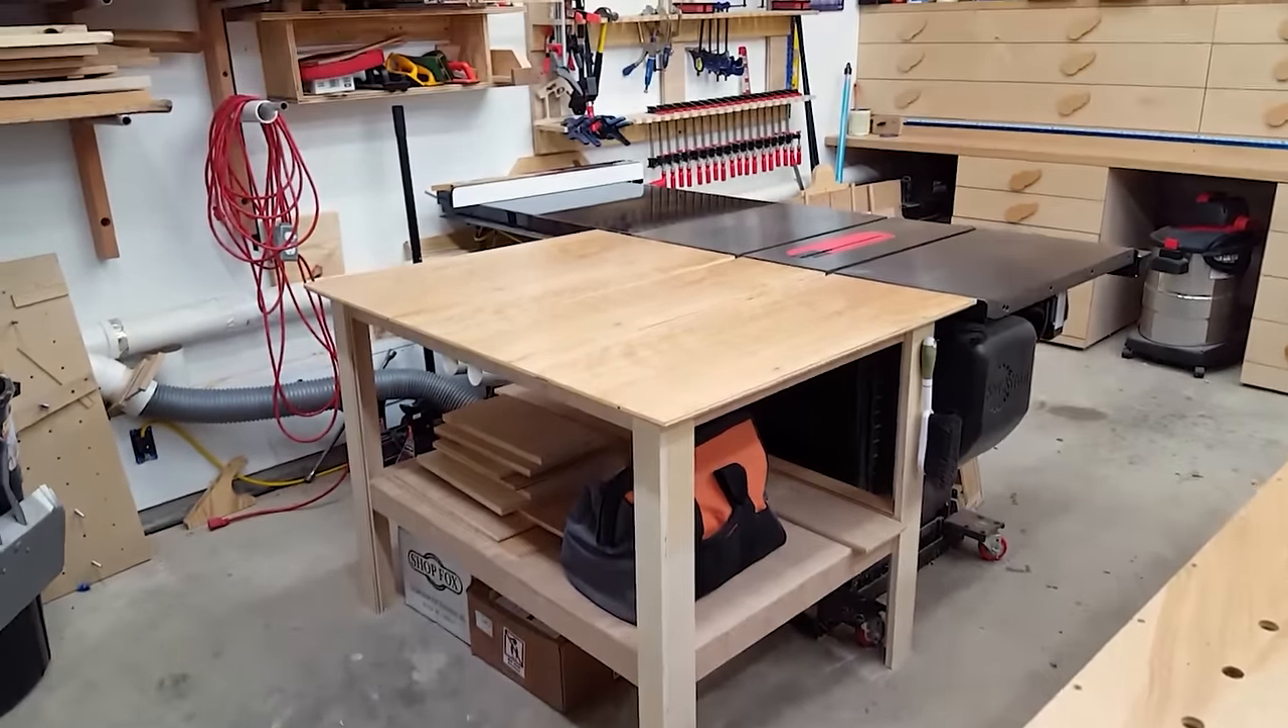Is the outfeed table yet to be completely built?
No.